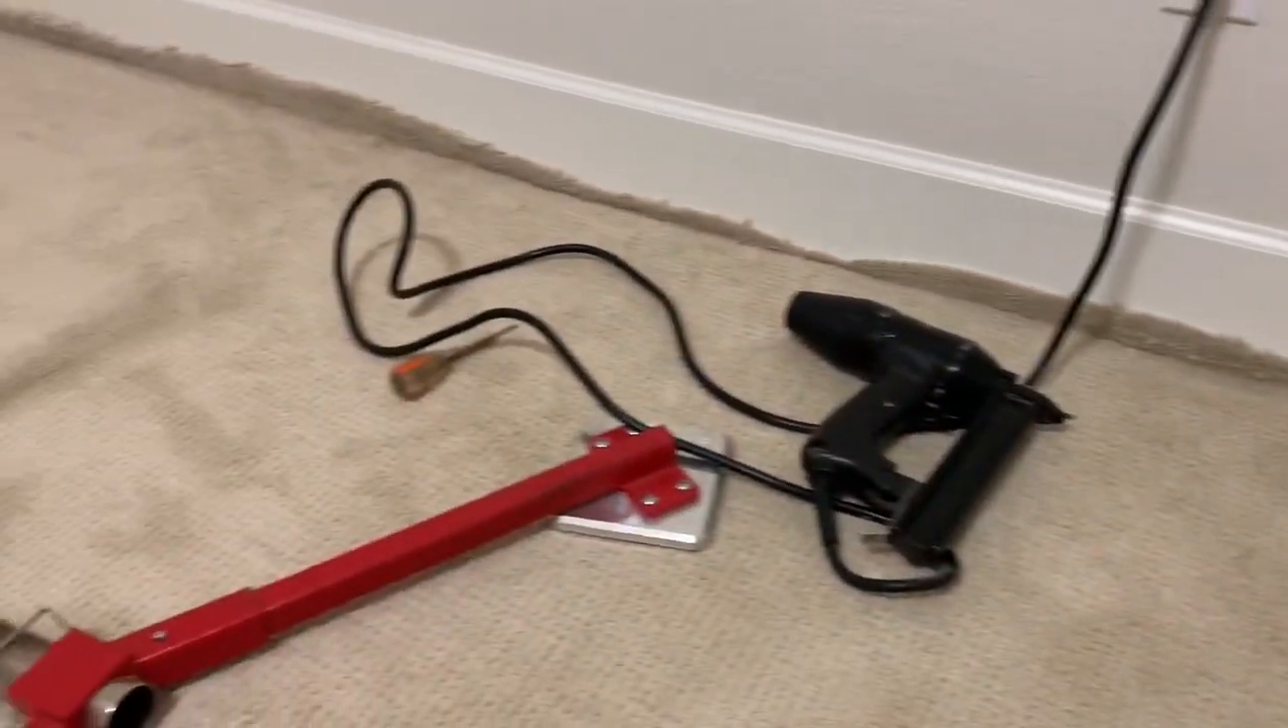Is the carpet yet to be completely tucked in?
Yes.